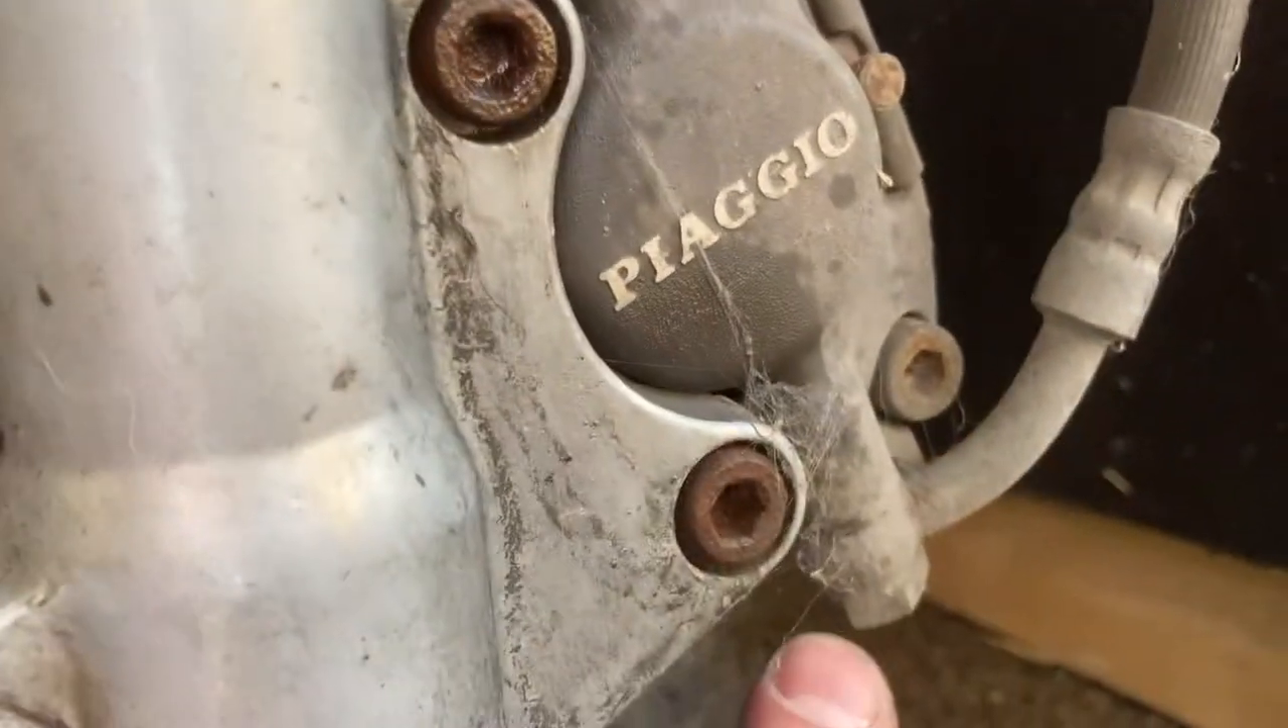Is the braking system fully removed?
No.